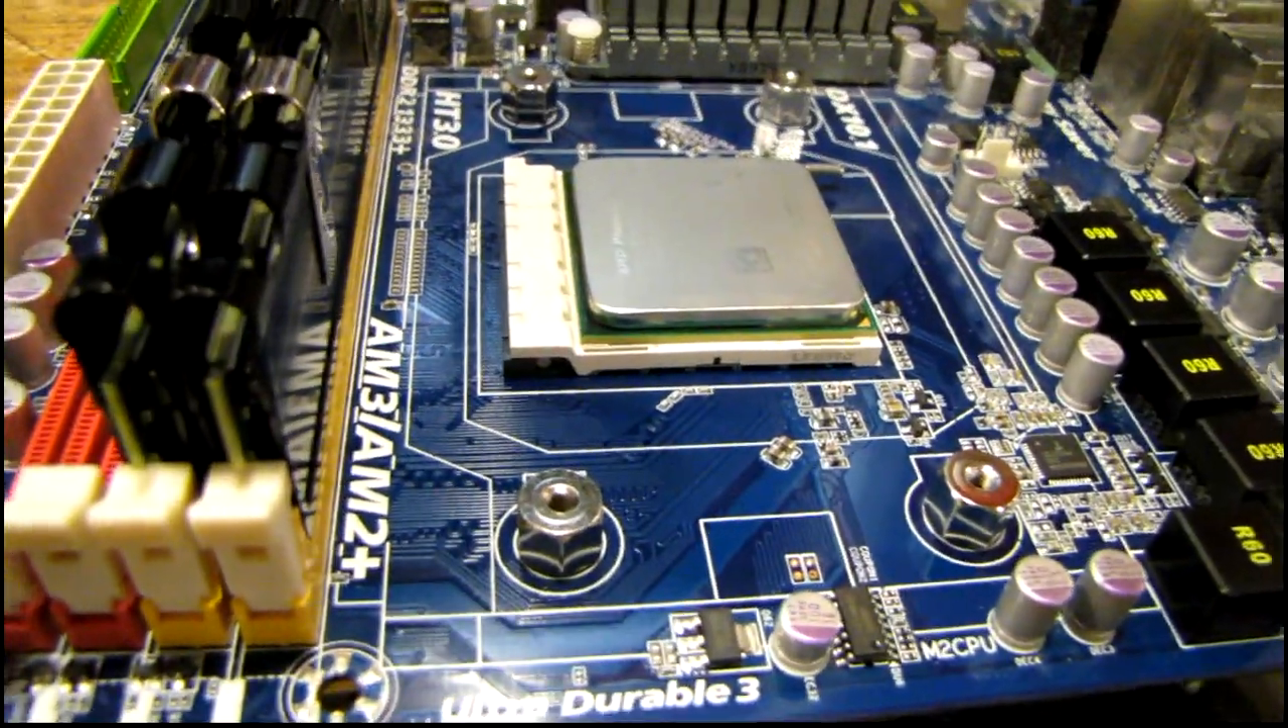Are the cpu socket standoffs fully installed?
Yes.